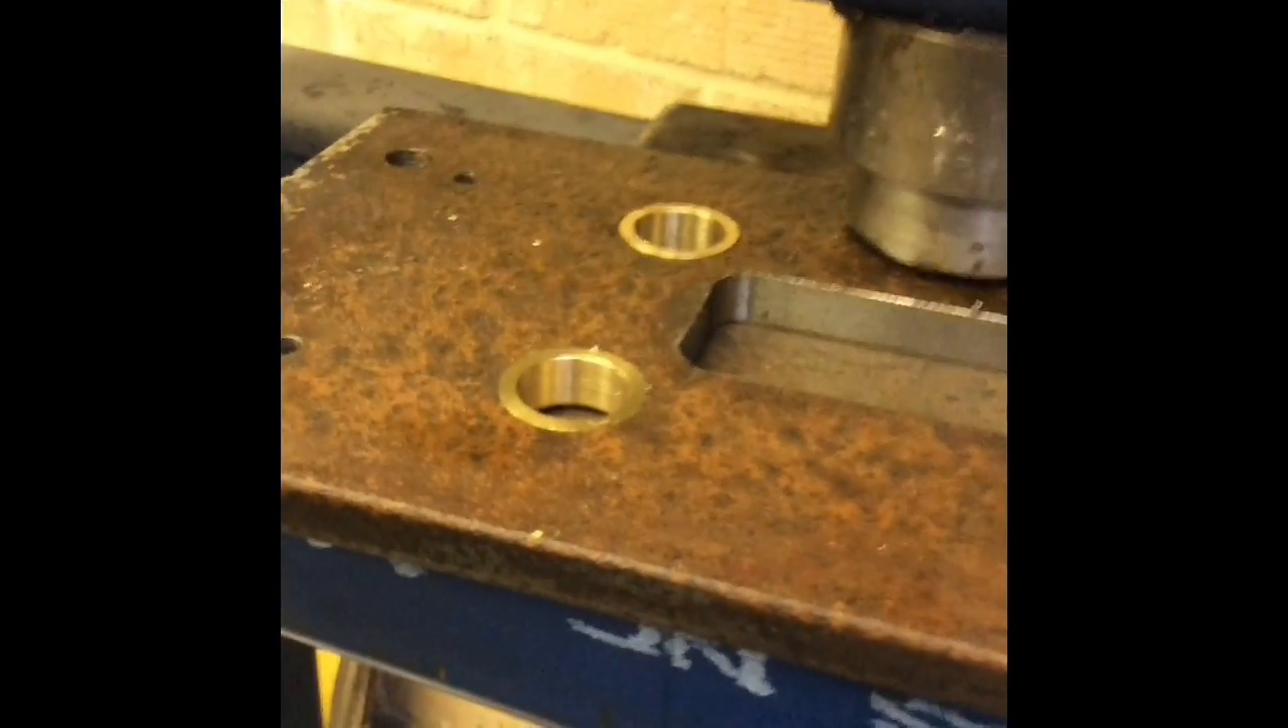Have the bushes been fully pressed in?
Yes.